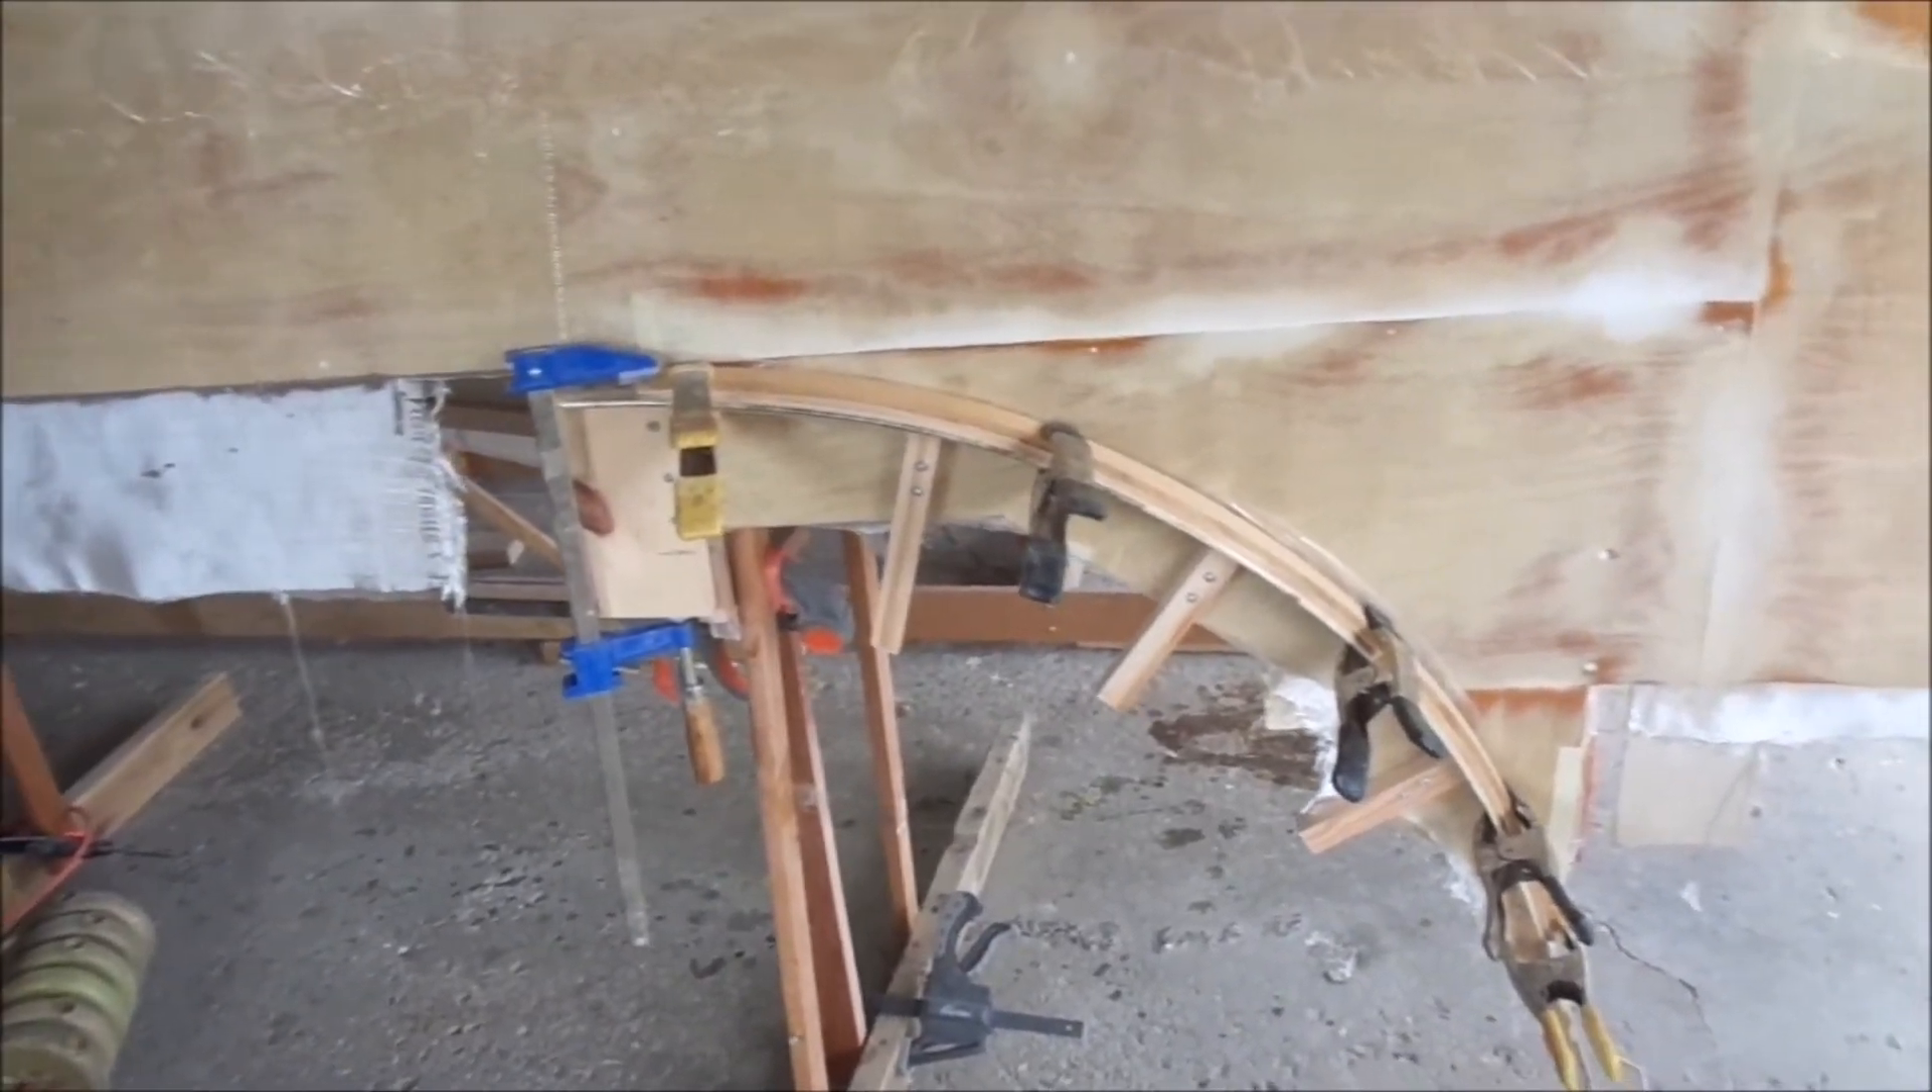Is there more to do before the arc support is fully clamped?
No.